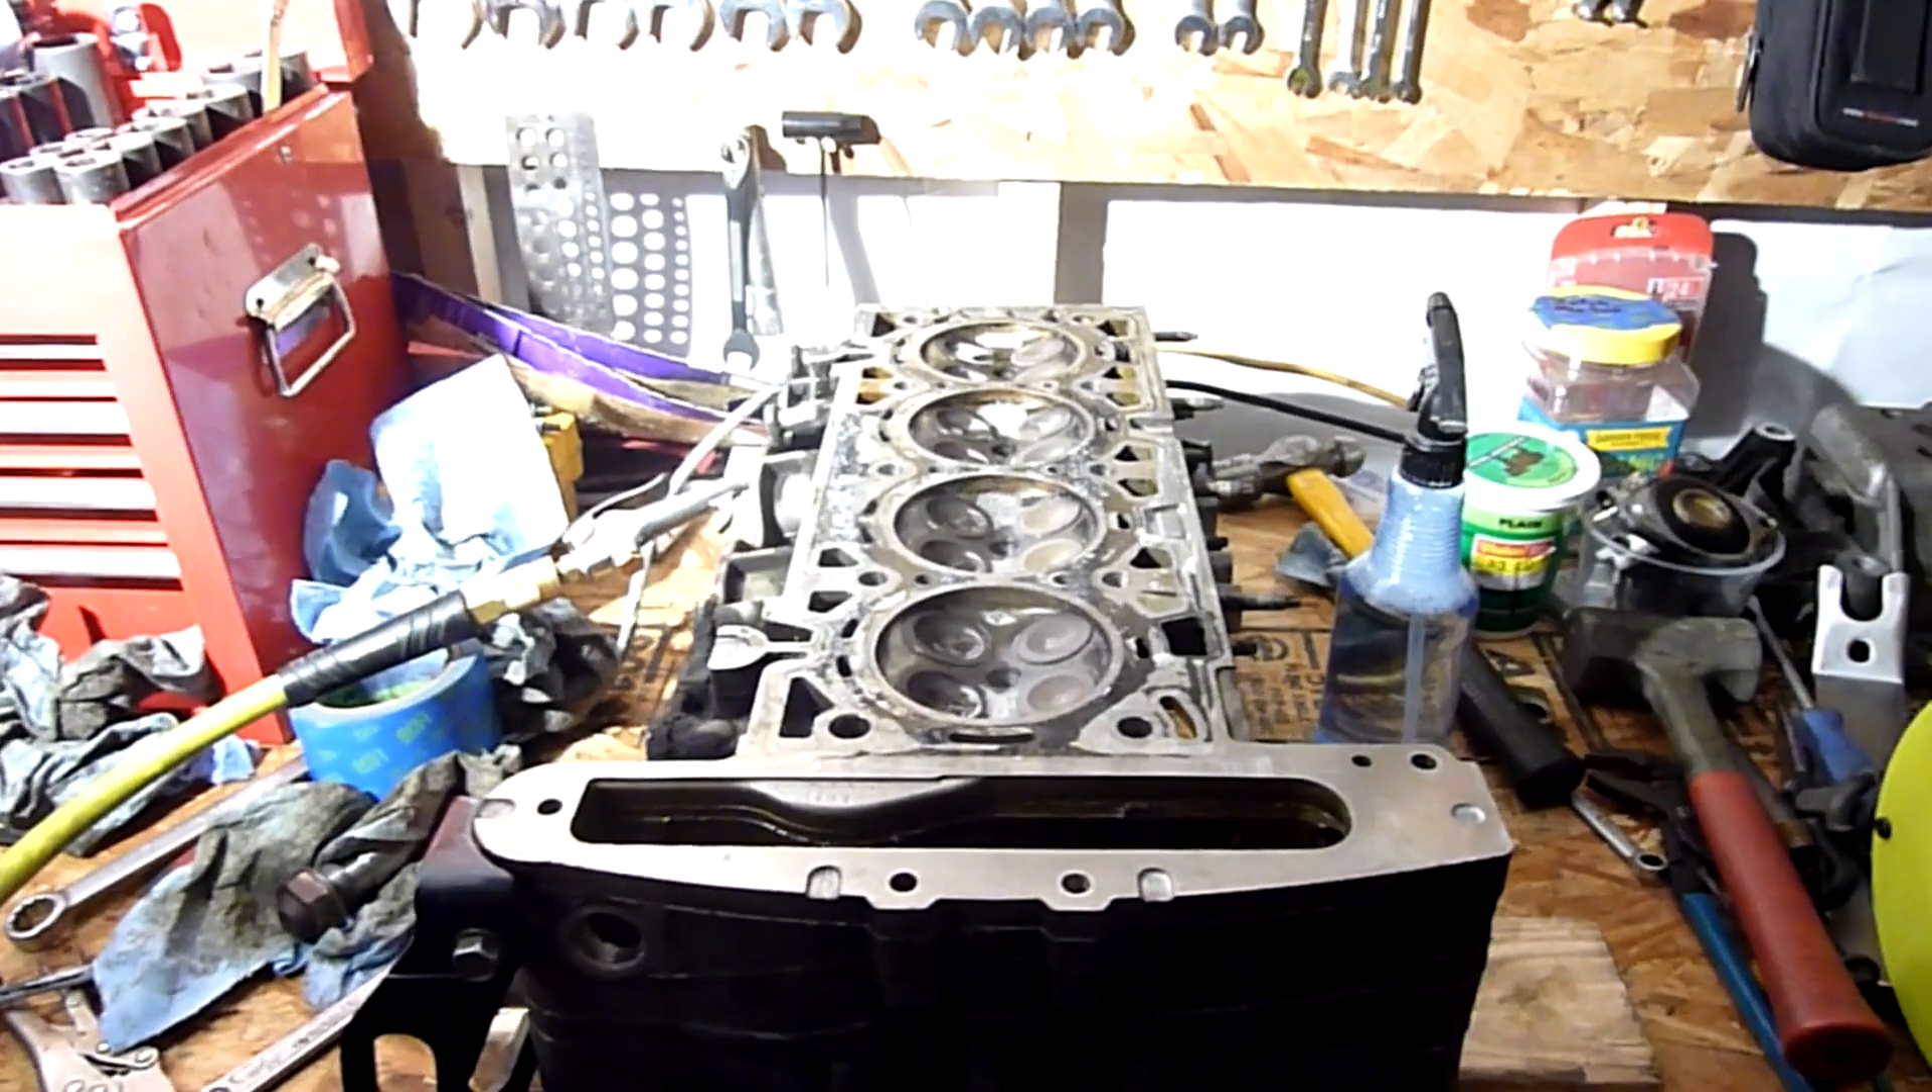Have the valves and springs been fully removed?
No.